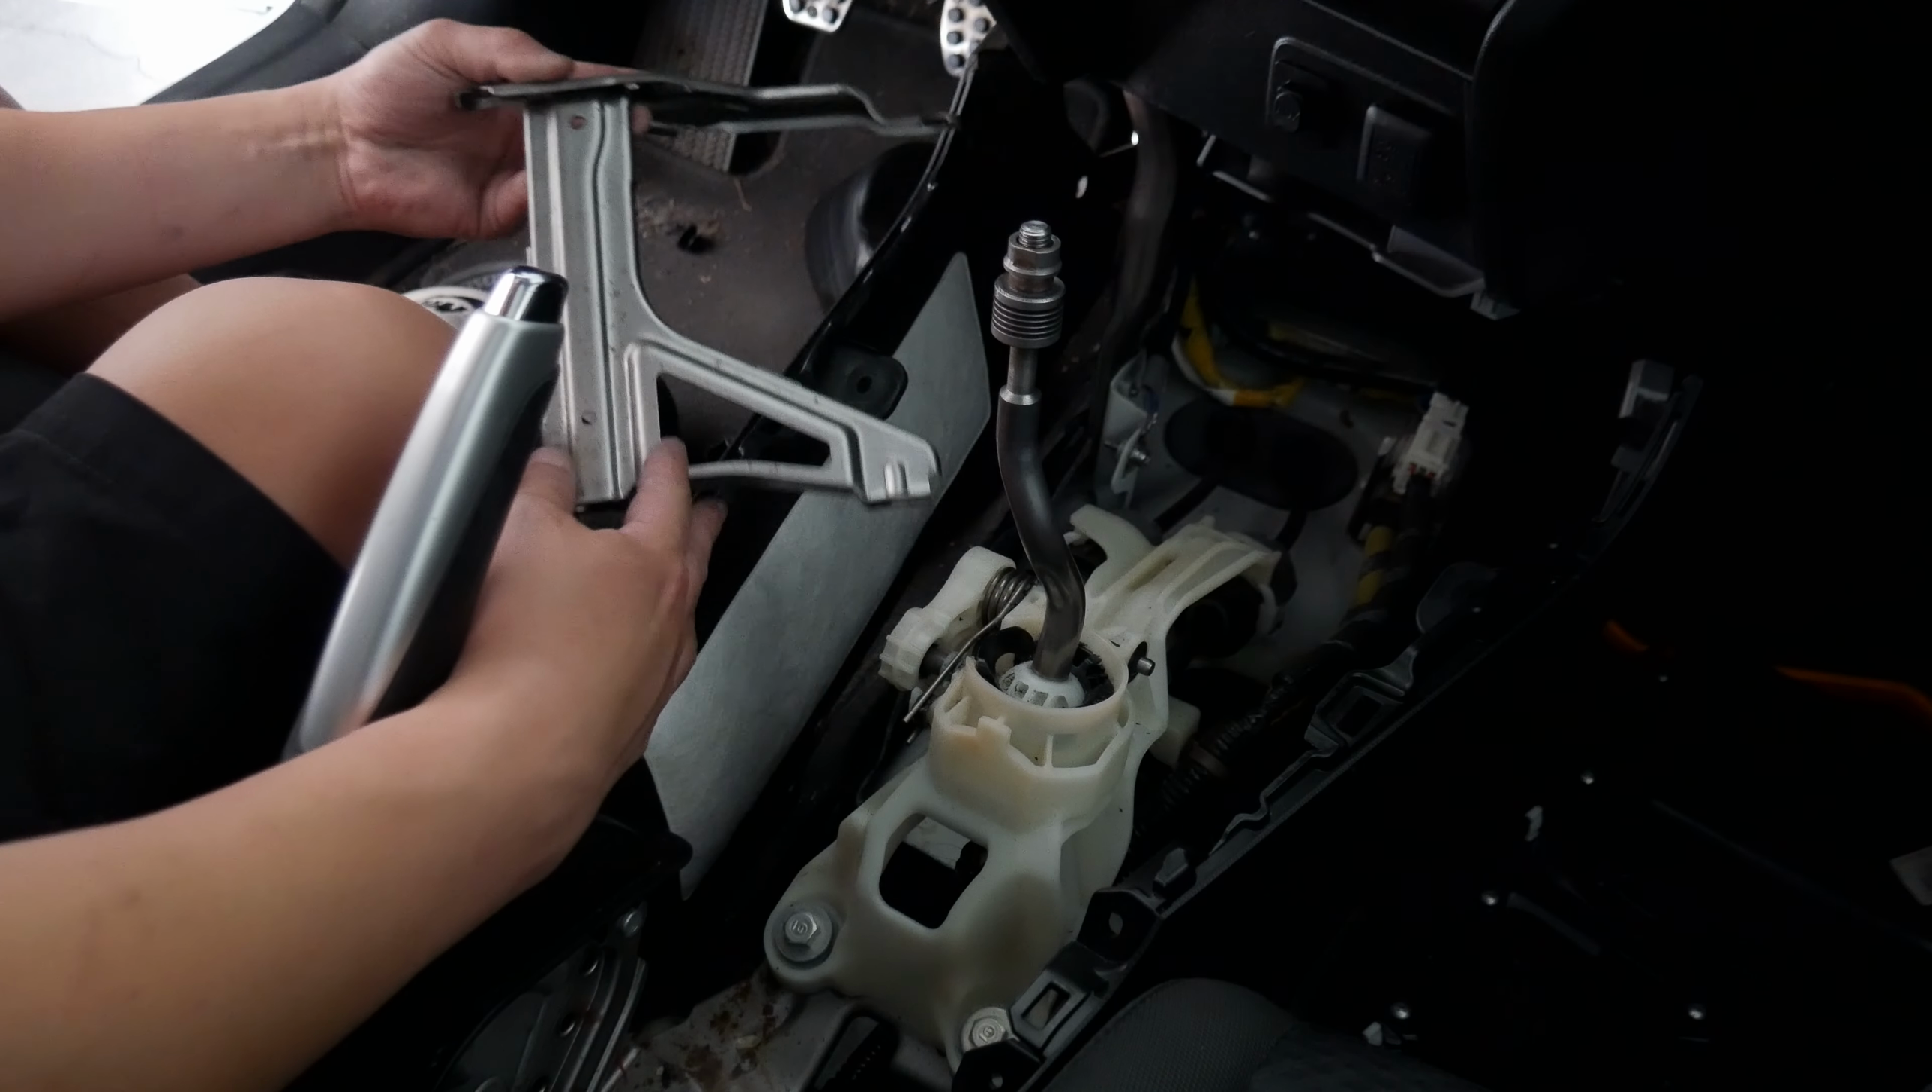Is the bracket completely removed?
Yes.